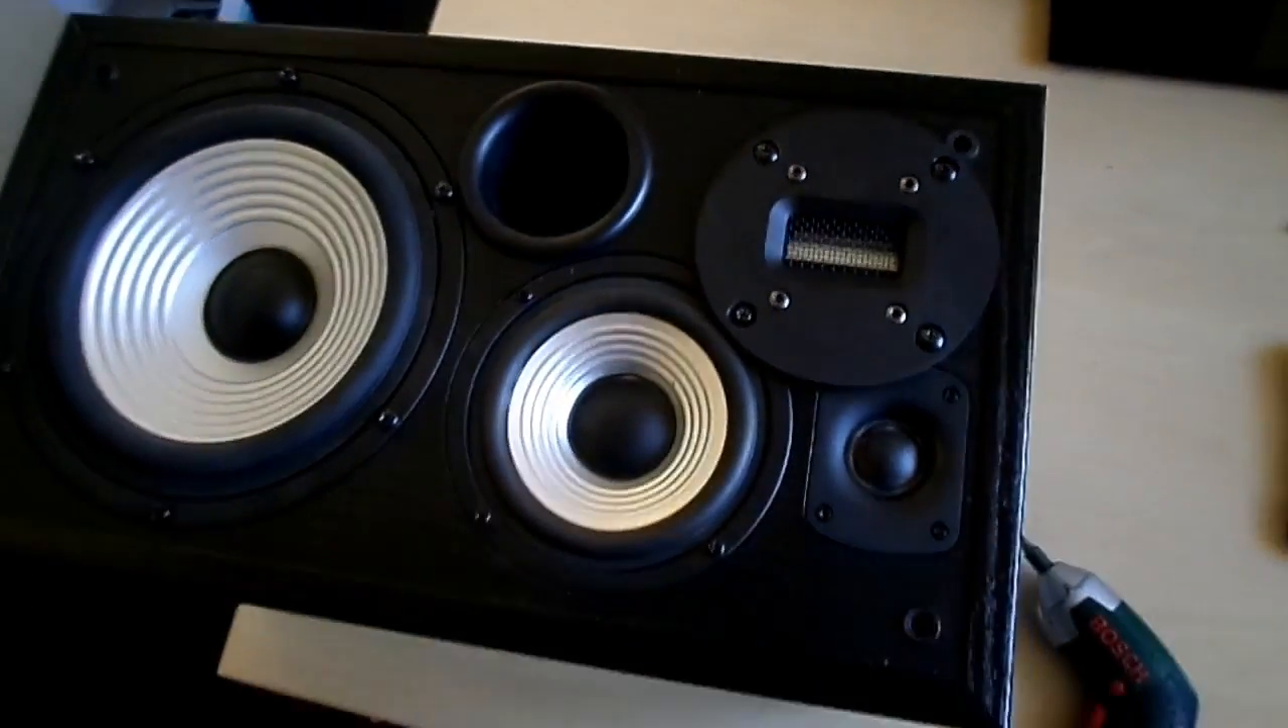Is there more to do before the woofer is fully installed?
No.